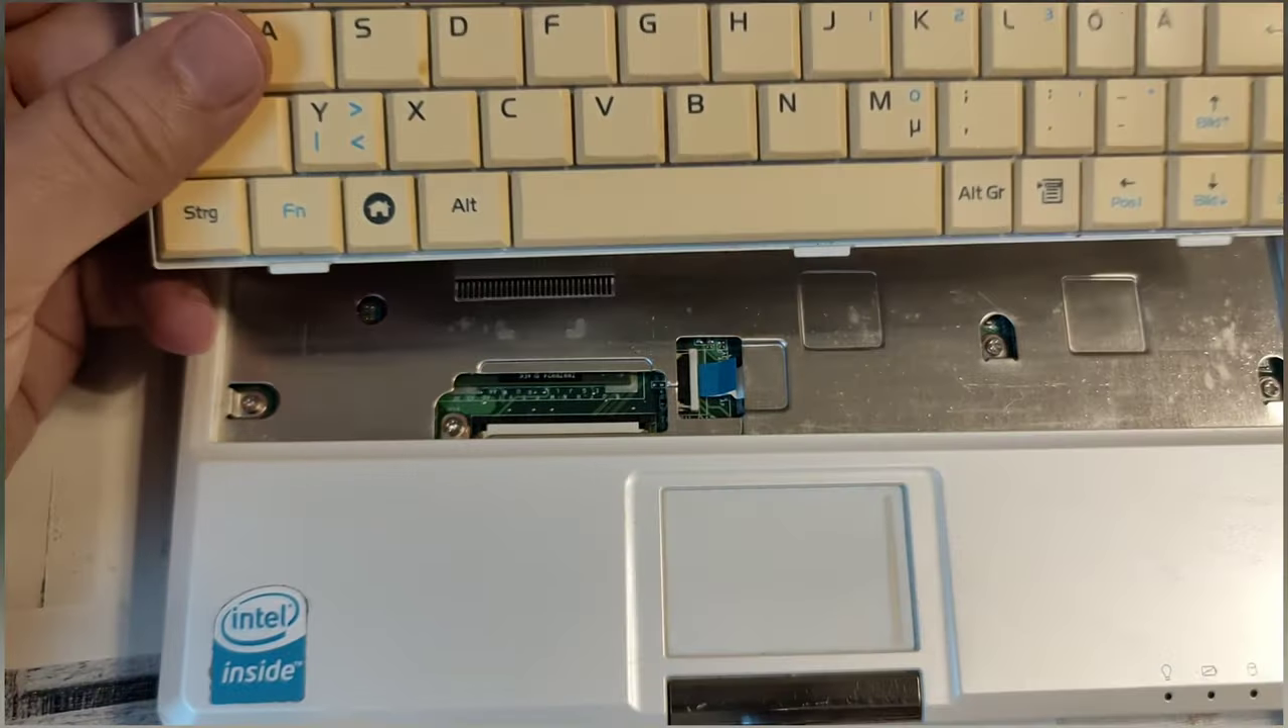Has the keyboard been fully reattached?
No.